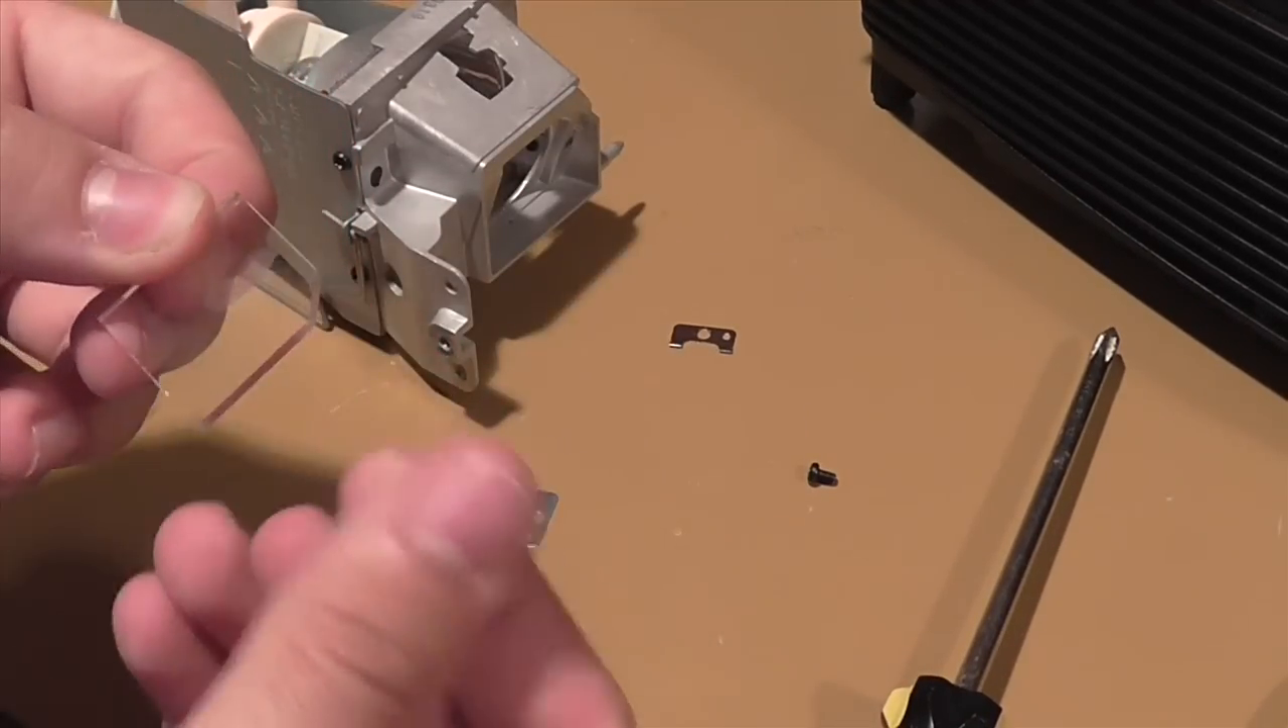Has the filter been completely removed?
Yes.